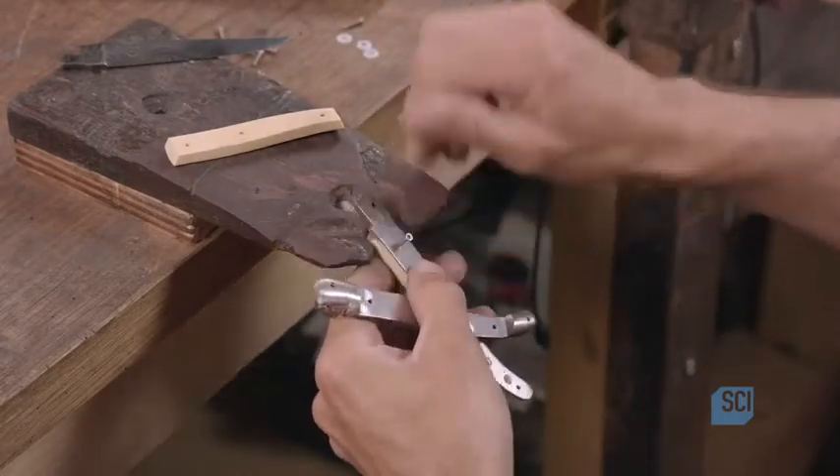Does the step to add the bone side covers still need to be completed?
Yes.